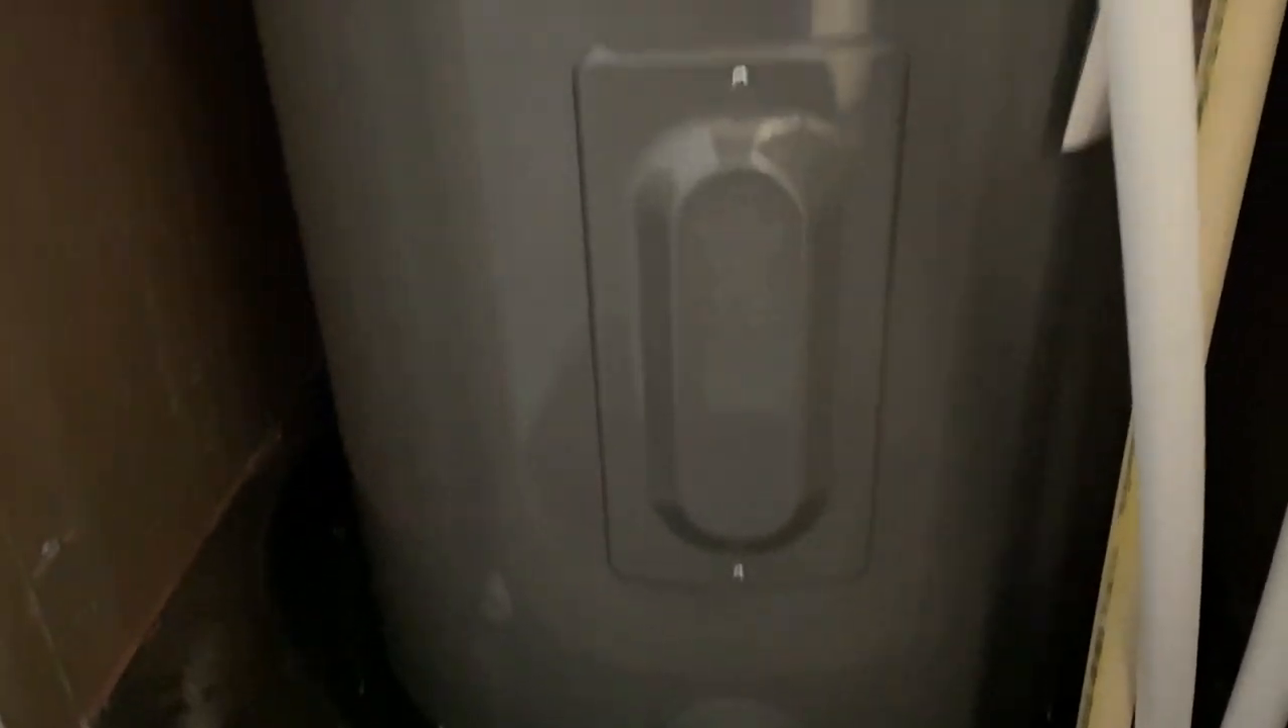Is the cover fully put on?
Yes.